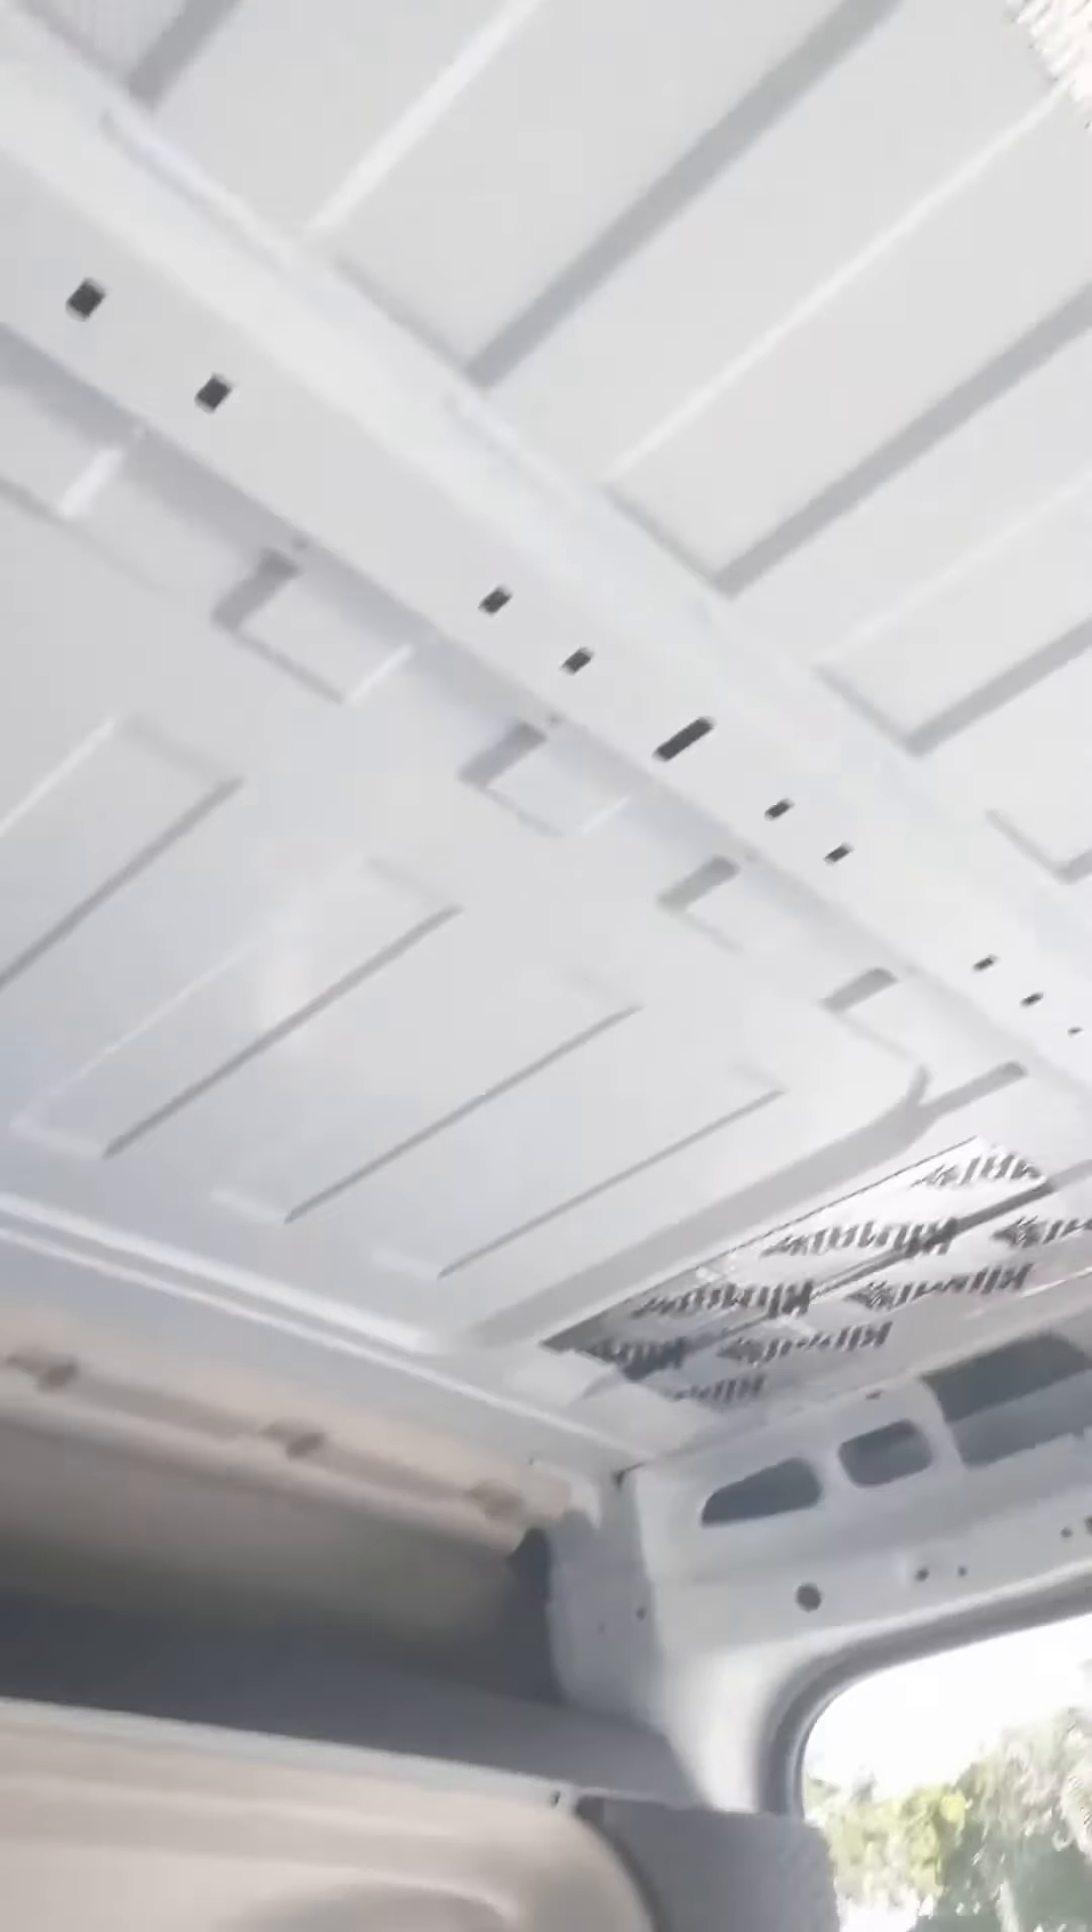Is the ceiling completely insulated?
No.